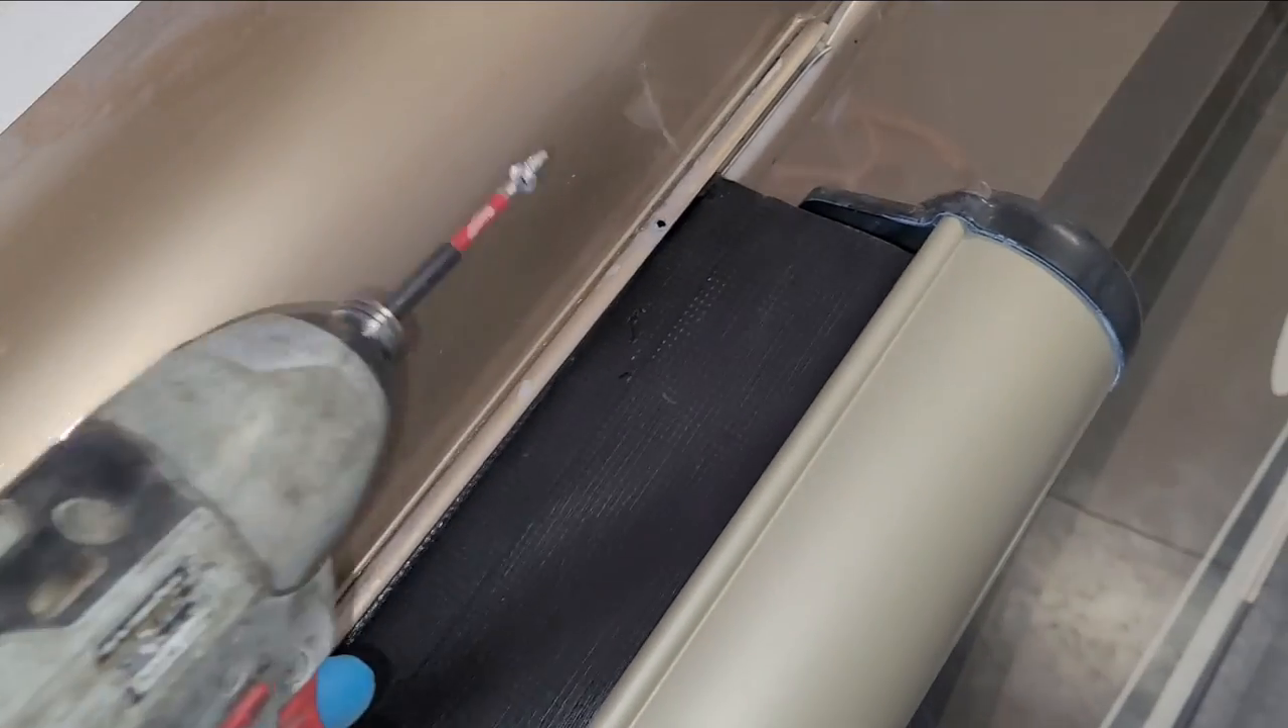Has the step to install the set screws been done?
No.